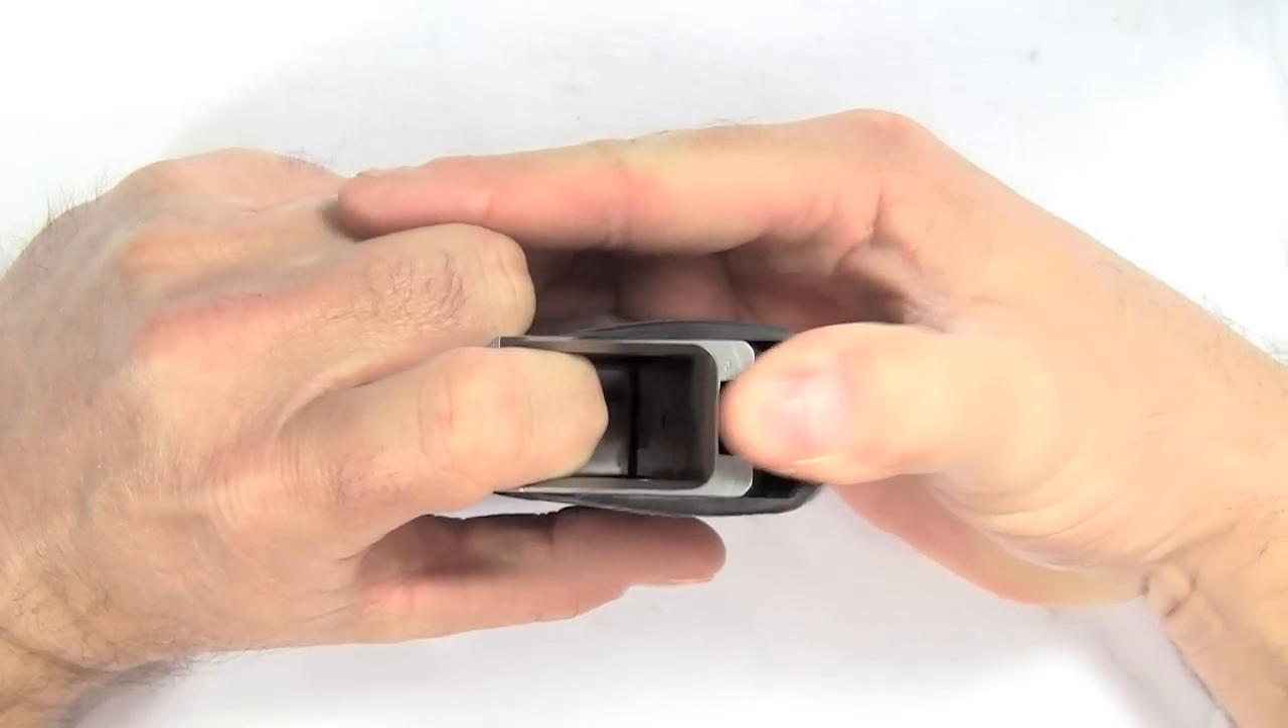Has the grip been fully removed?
No.